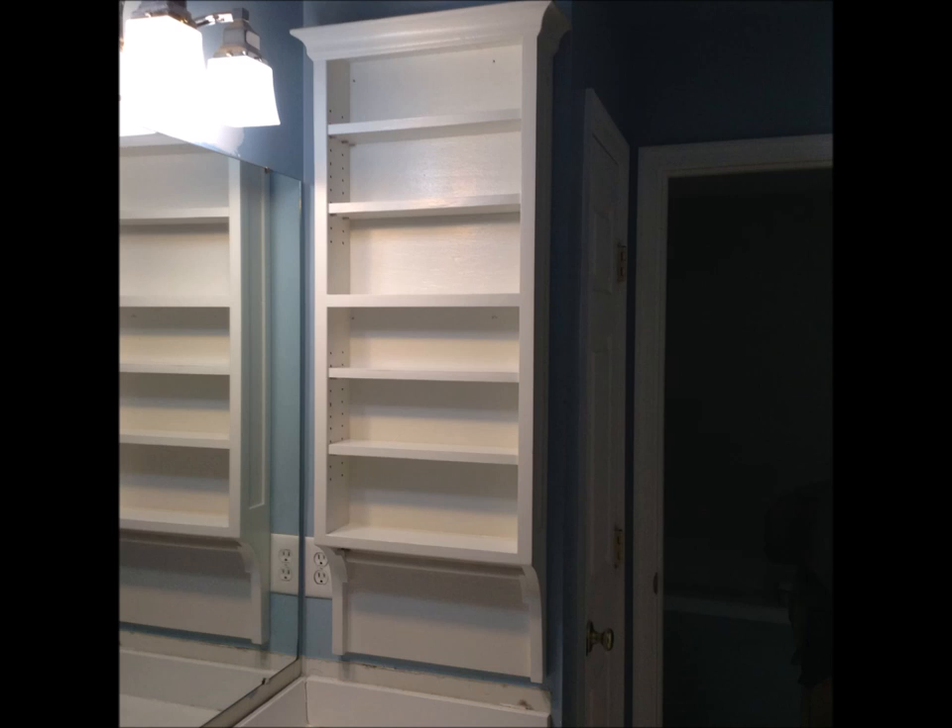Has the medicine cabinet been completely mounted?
Yes.